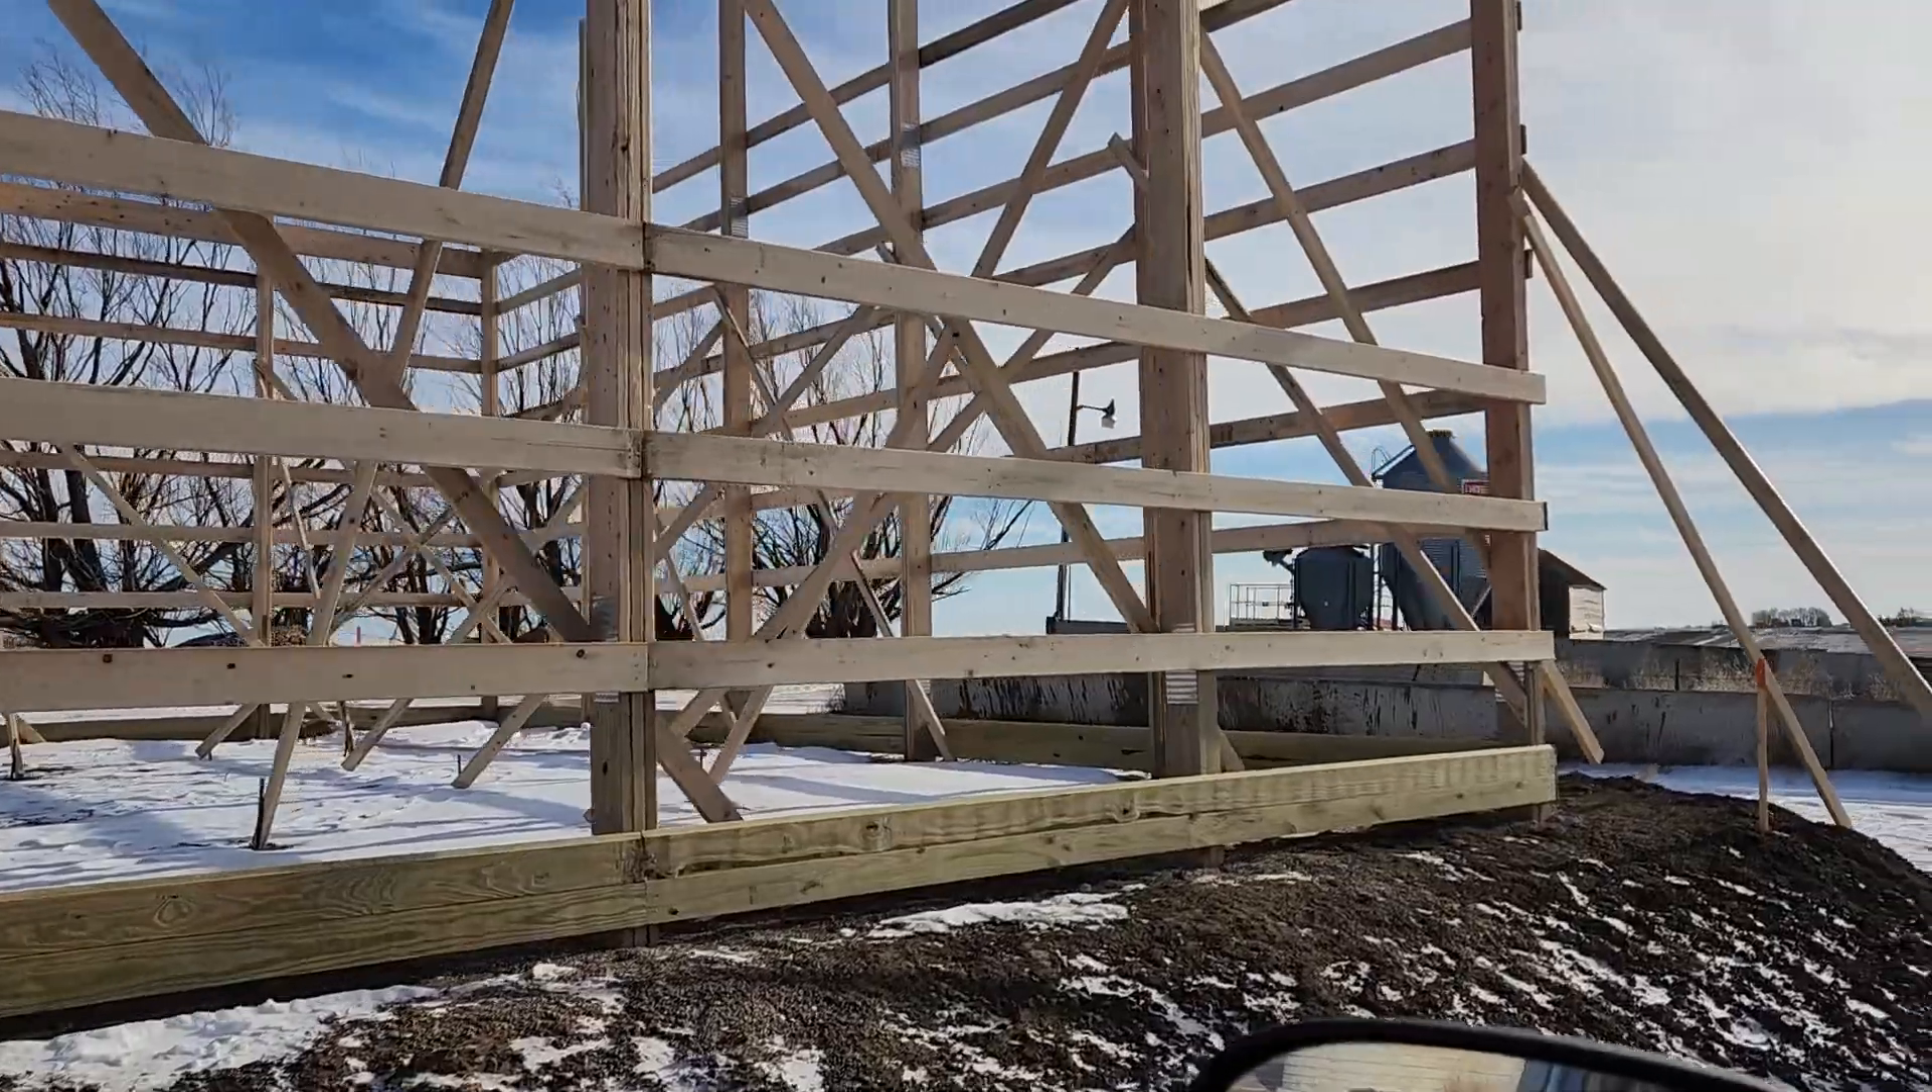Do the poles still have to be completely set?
No.